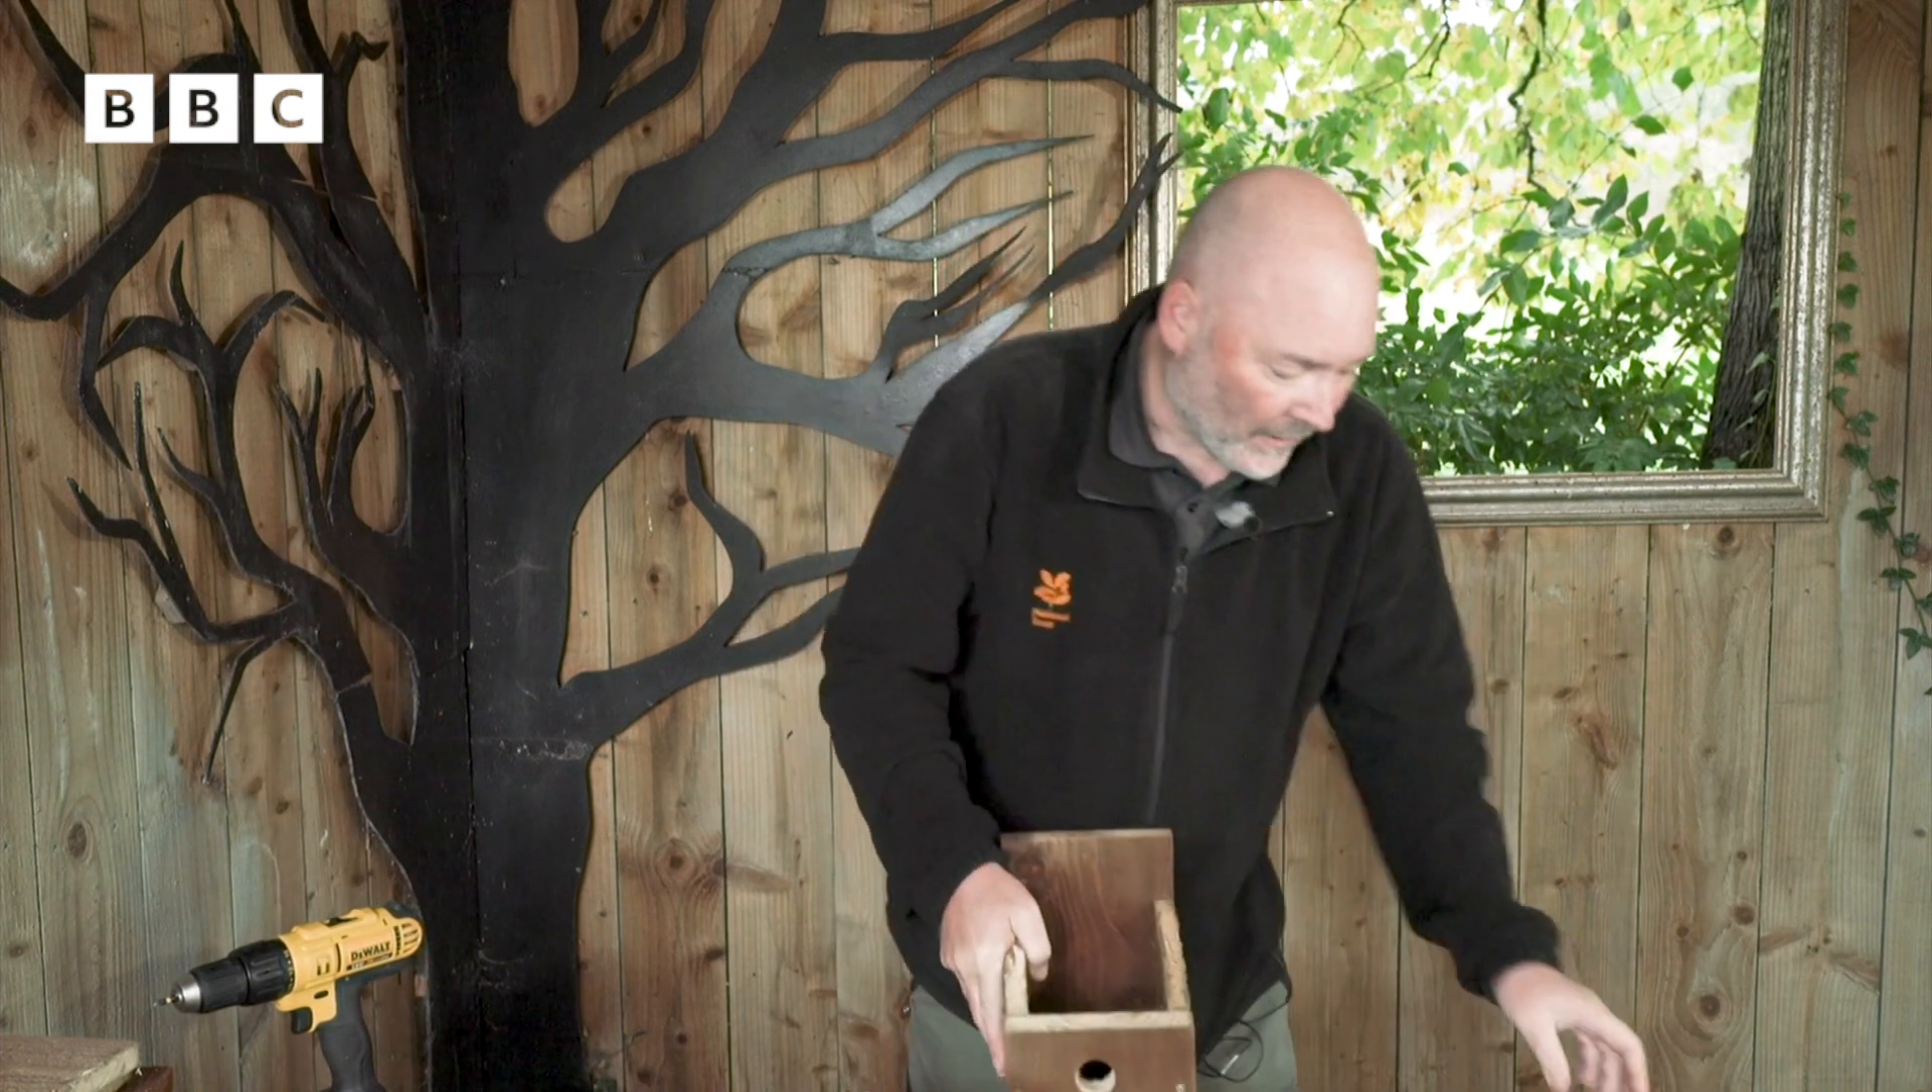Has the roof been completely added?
No.